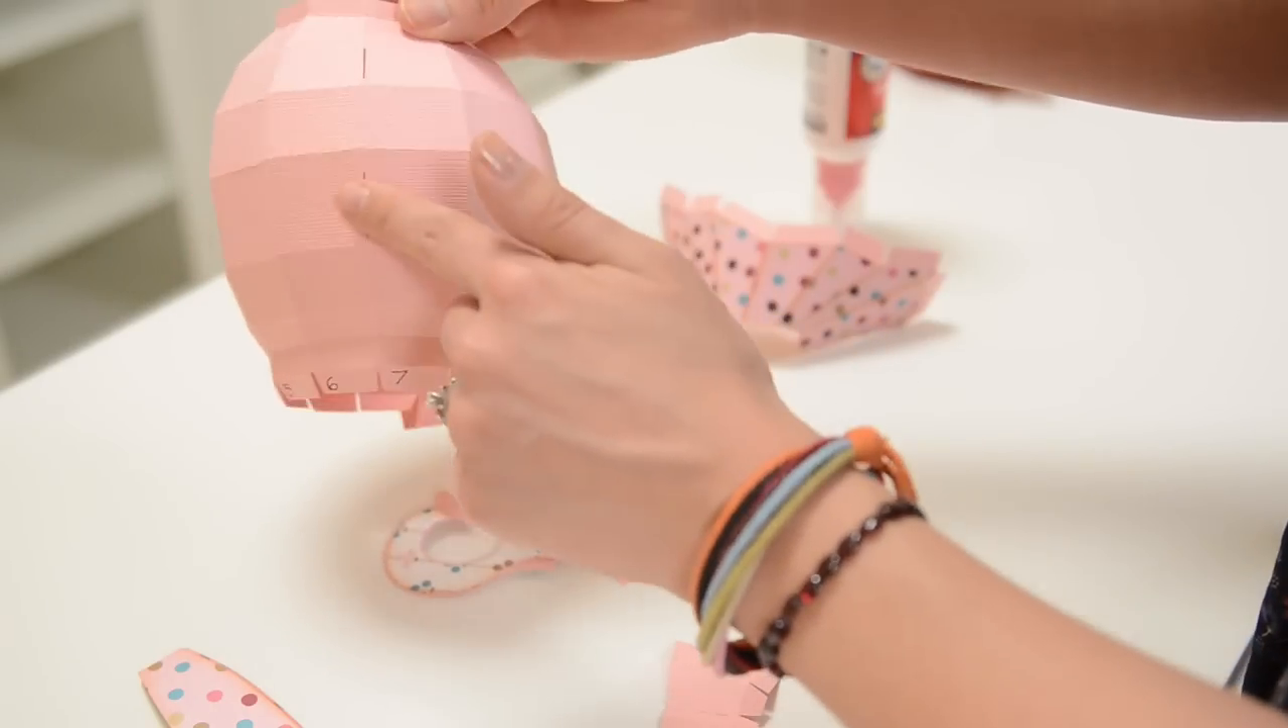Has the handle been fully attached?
No.